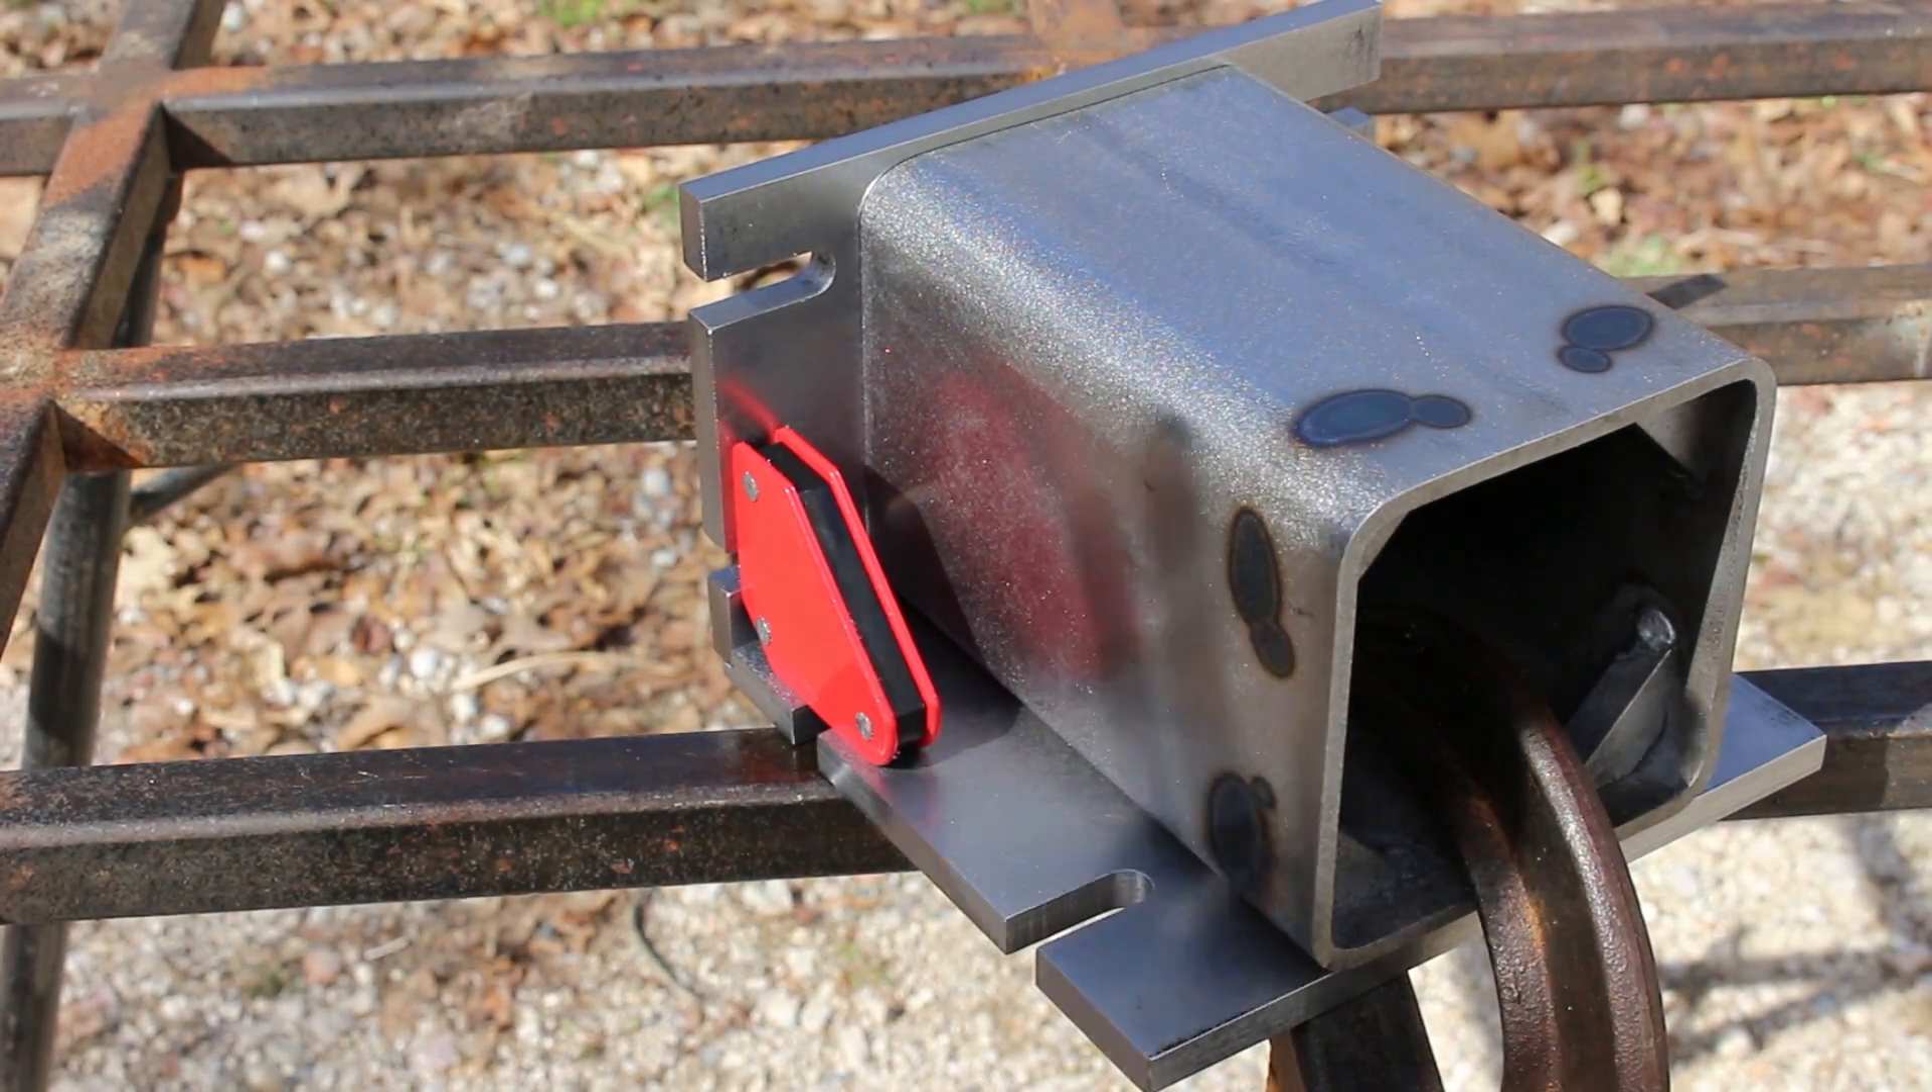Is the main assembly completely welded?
No.